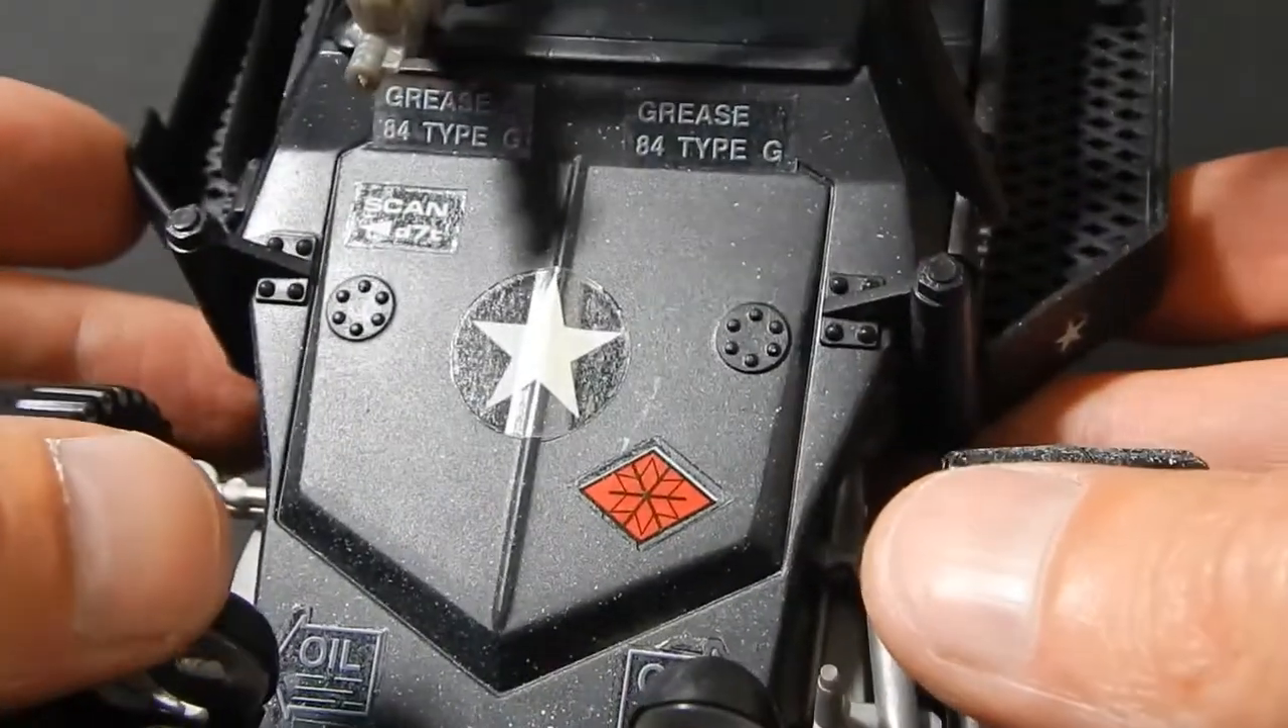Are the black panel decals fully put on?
Yes.